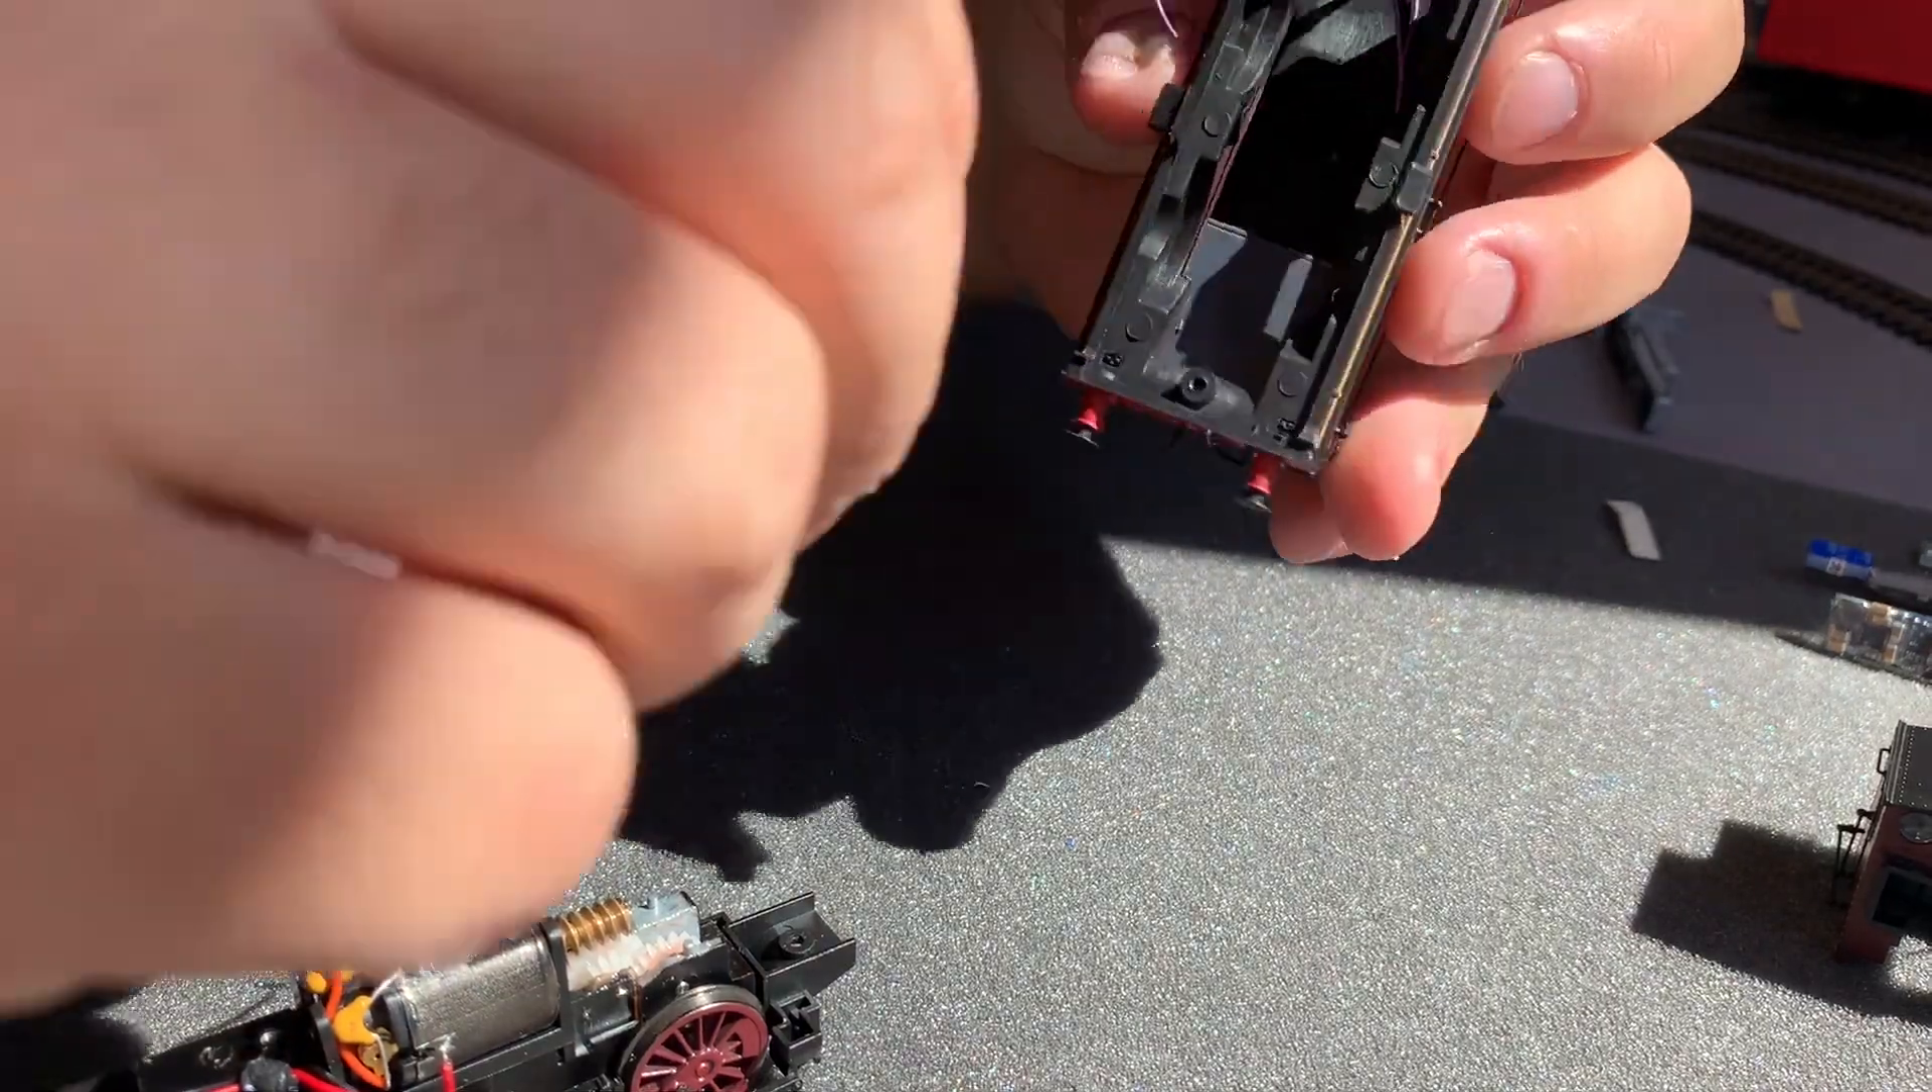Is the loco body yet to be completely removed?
No.